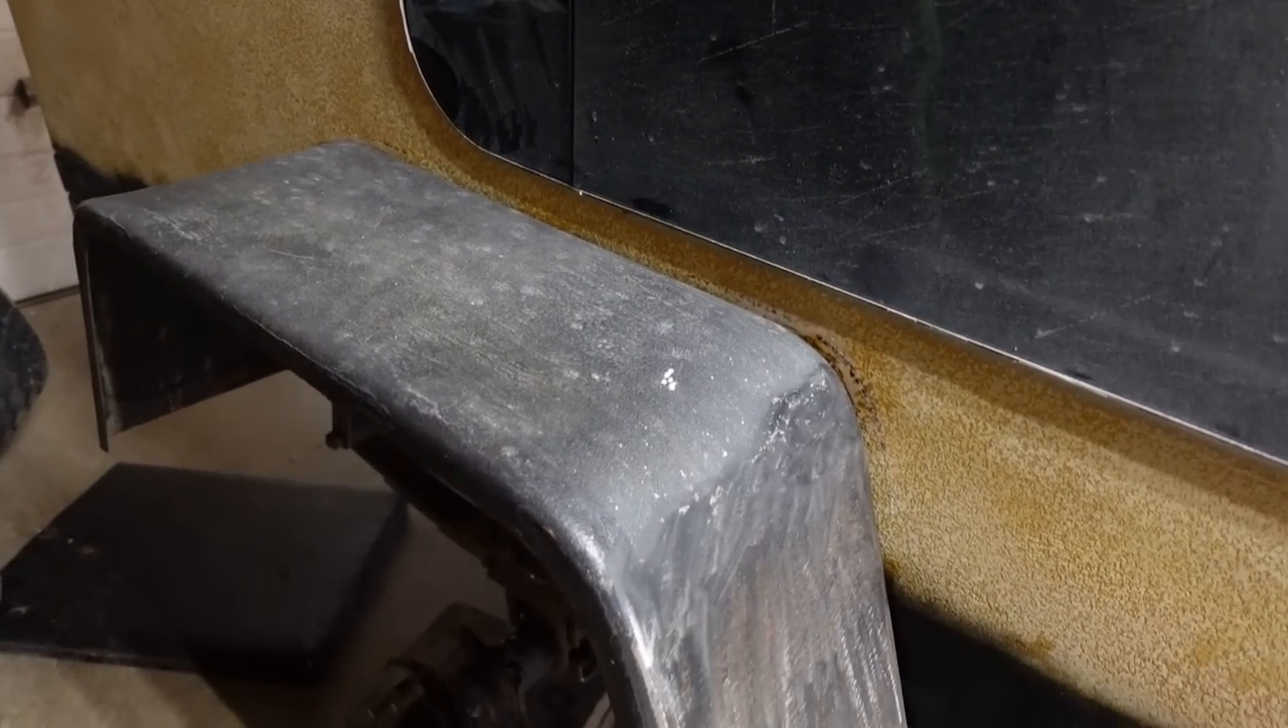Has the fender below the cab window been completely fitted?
Yes.